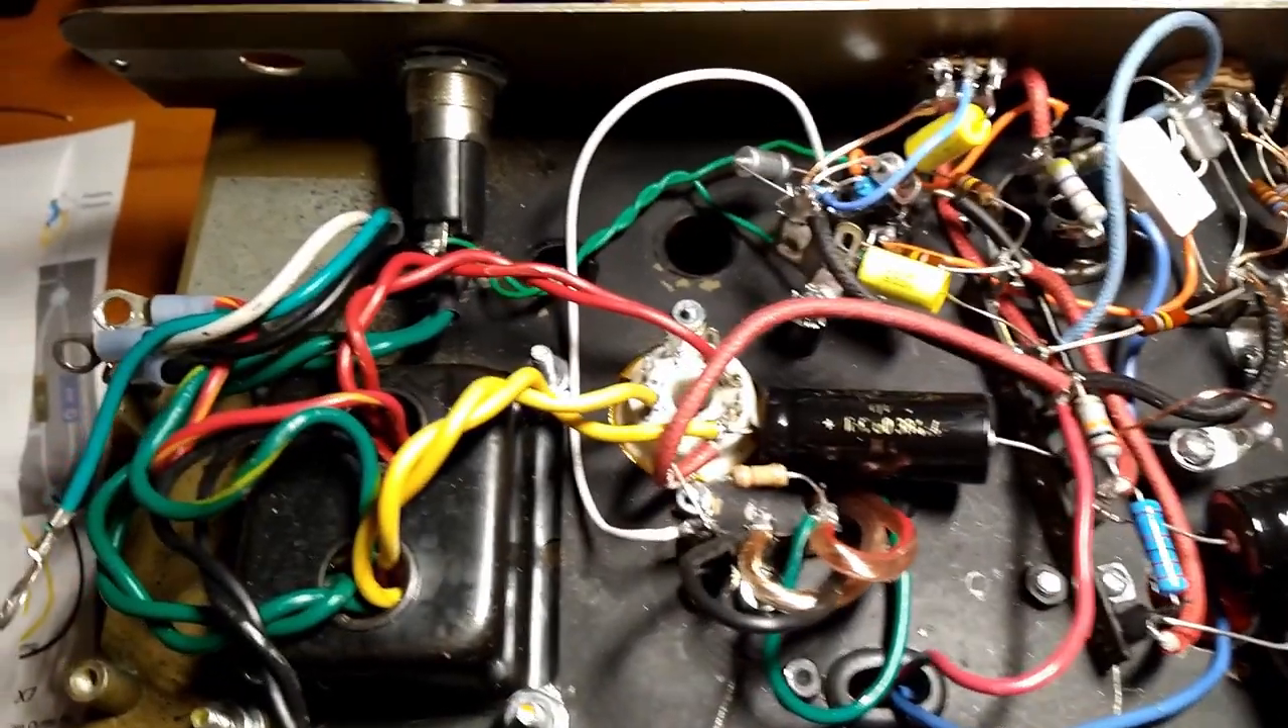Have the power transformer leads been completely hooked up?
No.